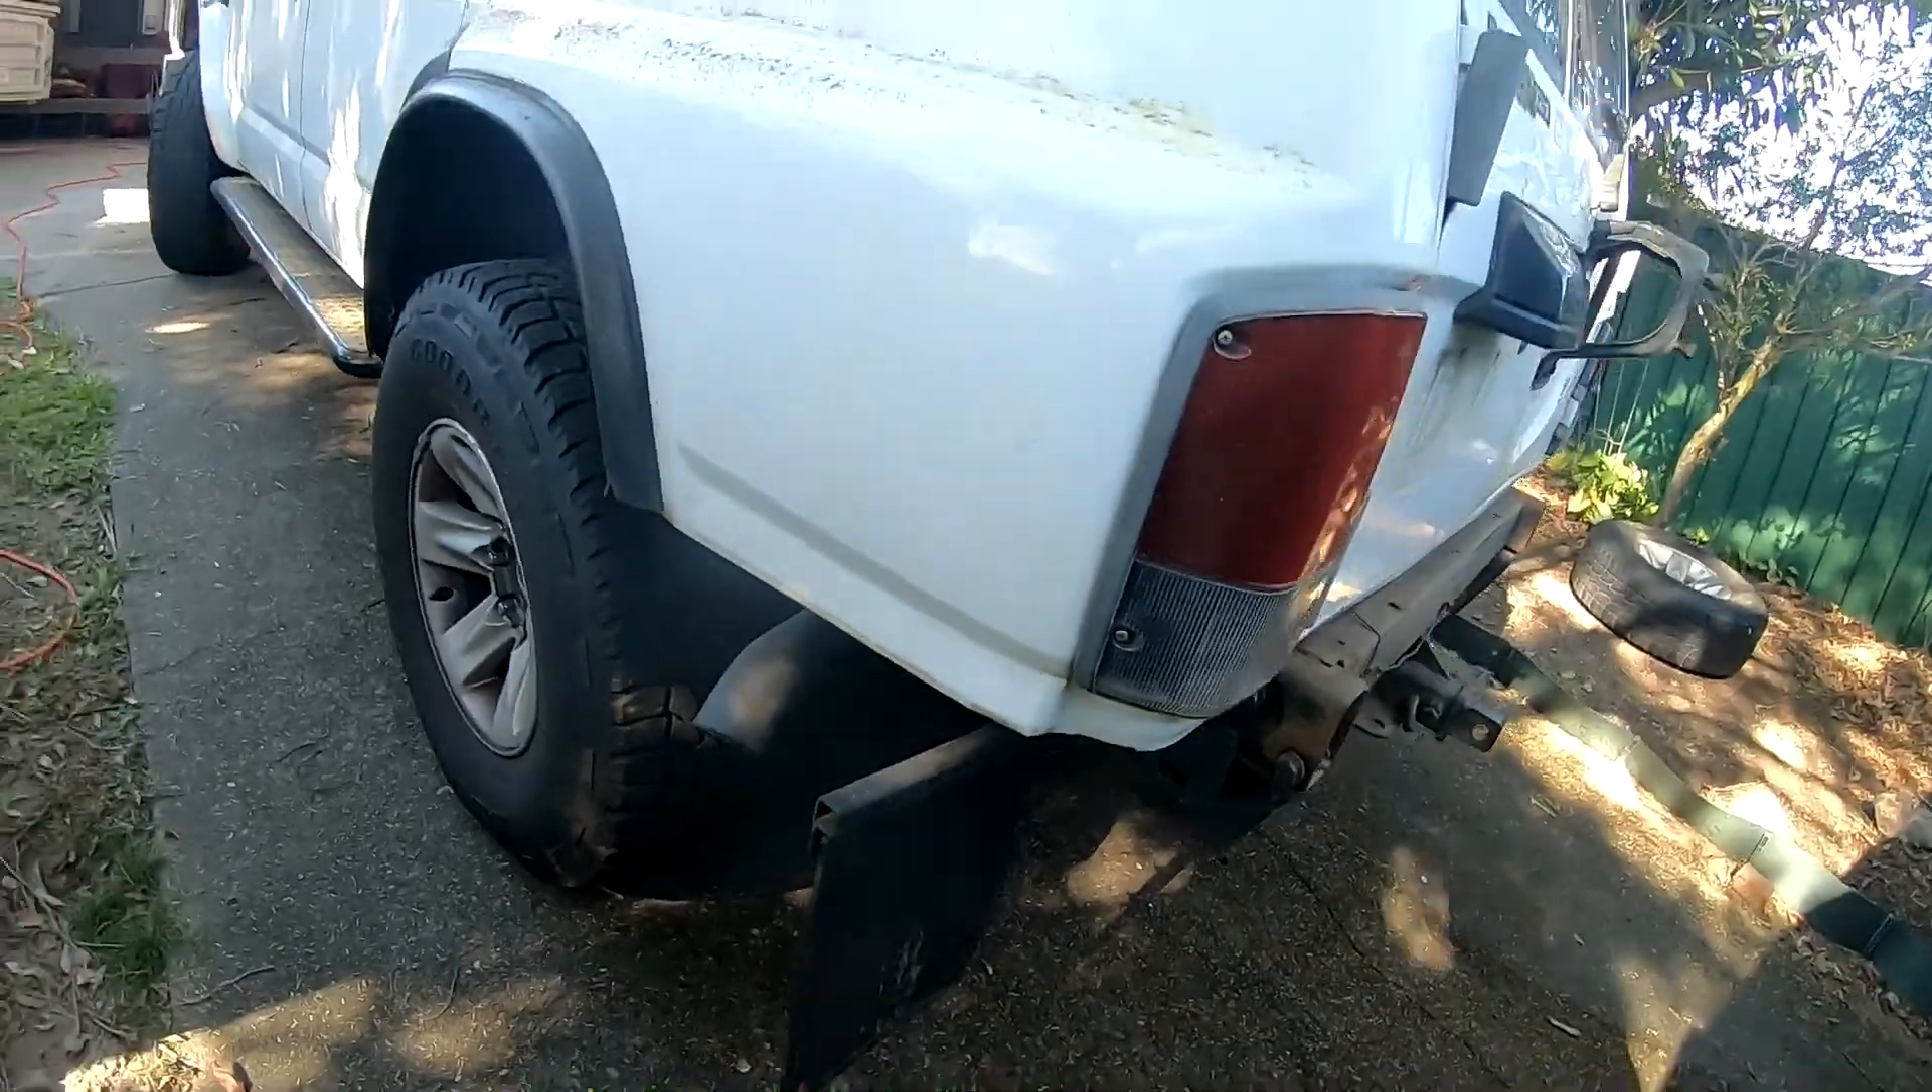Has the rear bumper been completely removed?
Yes.